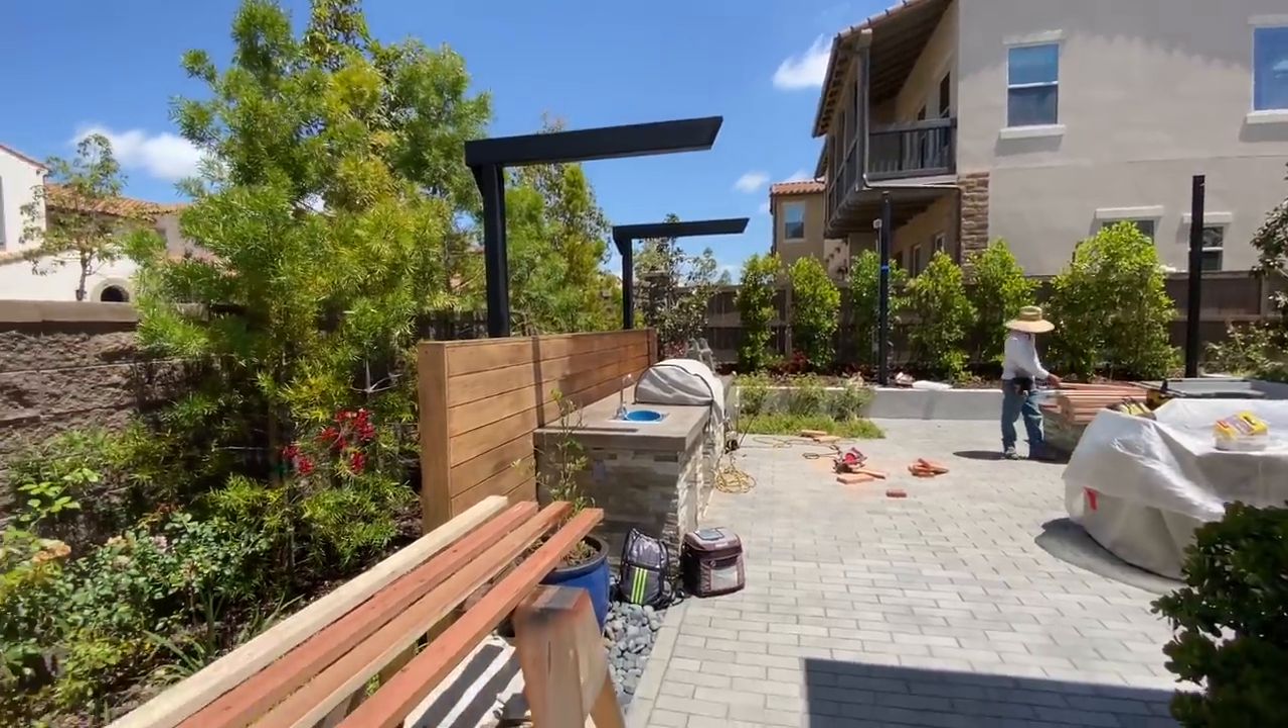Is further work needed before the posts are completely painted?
No.